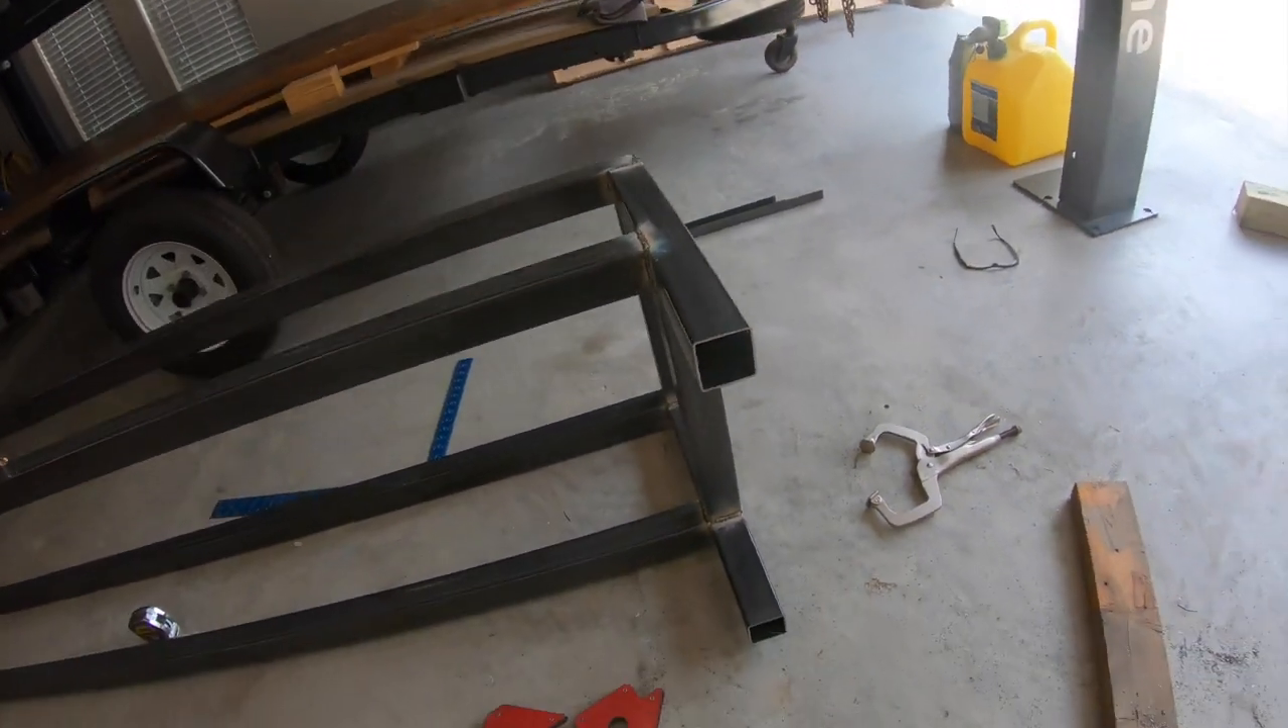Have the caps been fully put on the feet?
No.